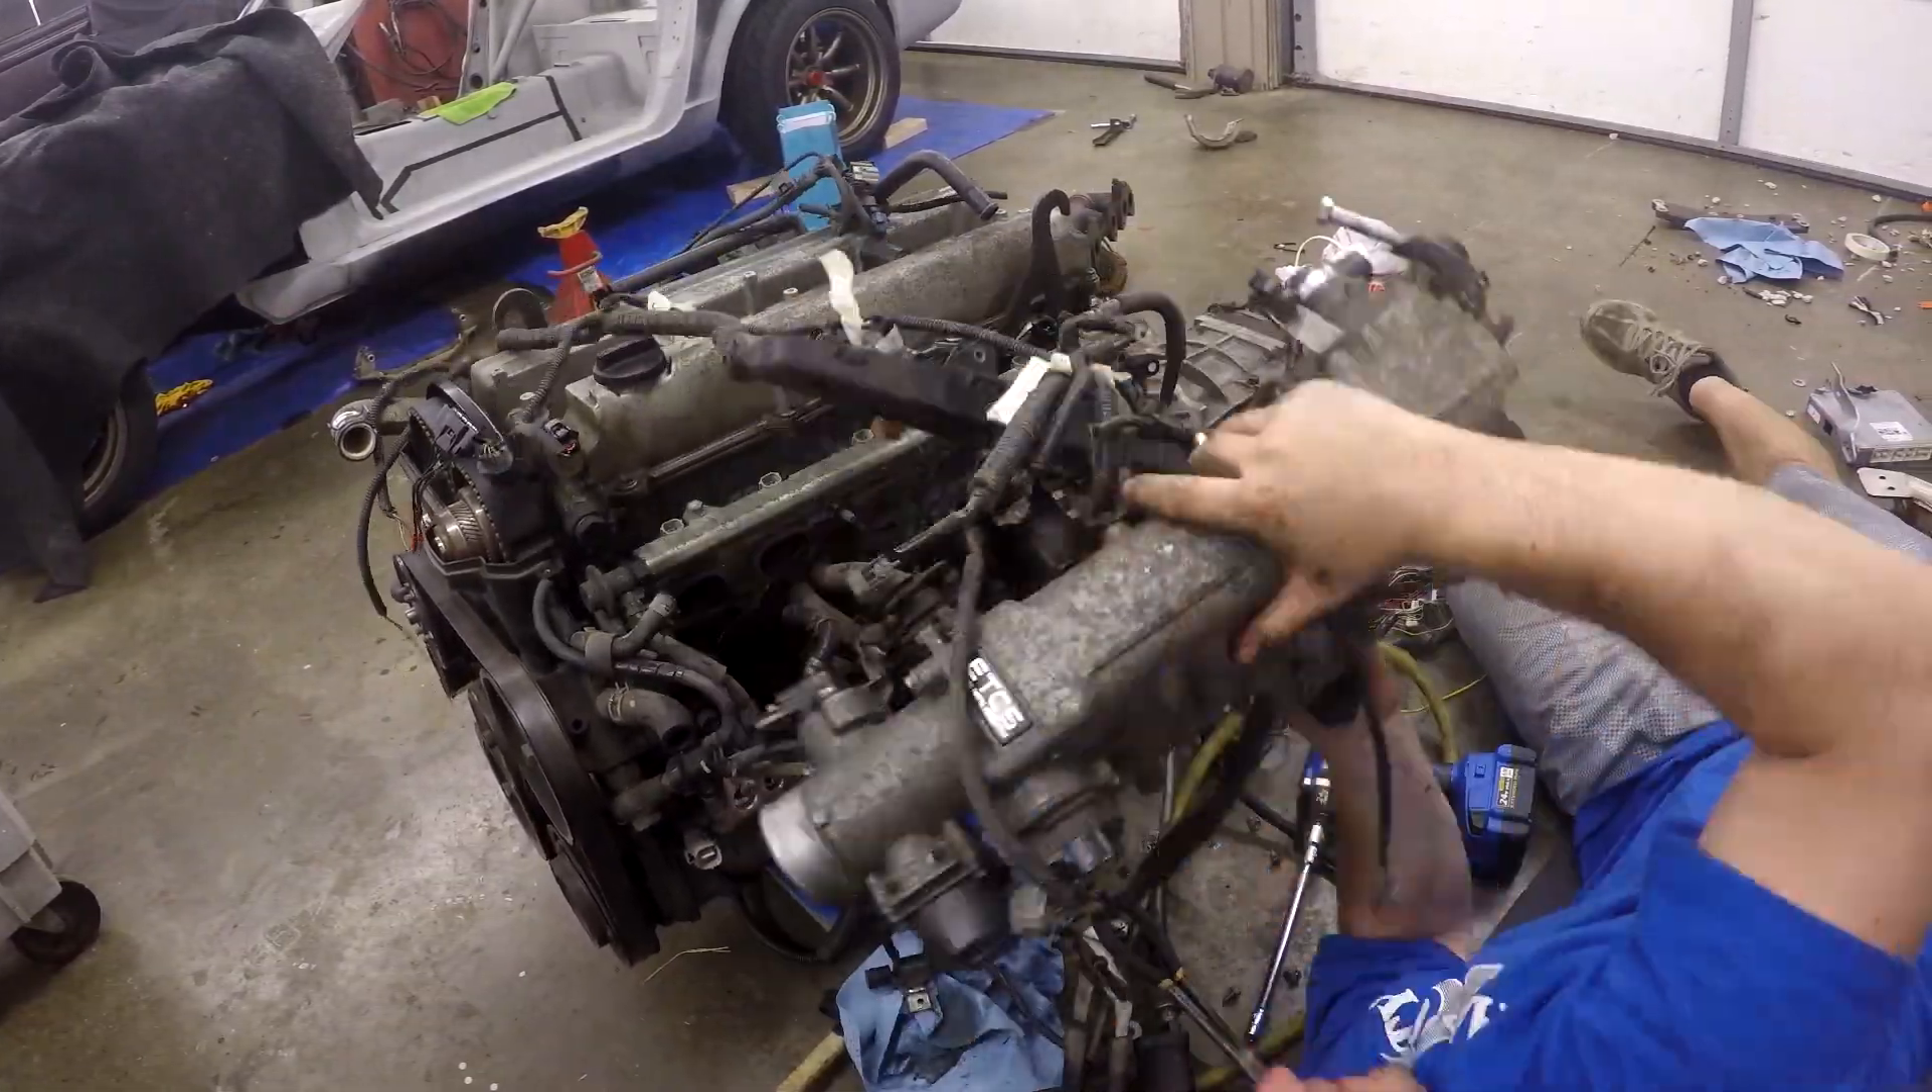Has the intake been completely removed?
No.